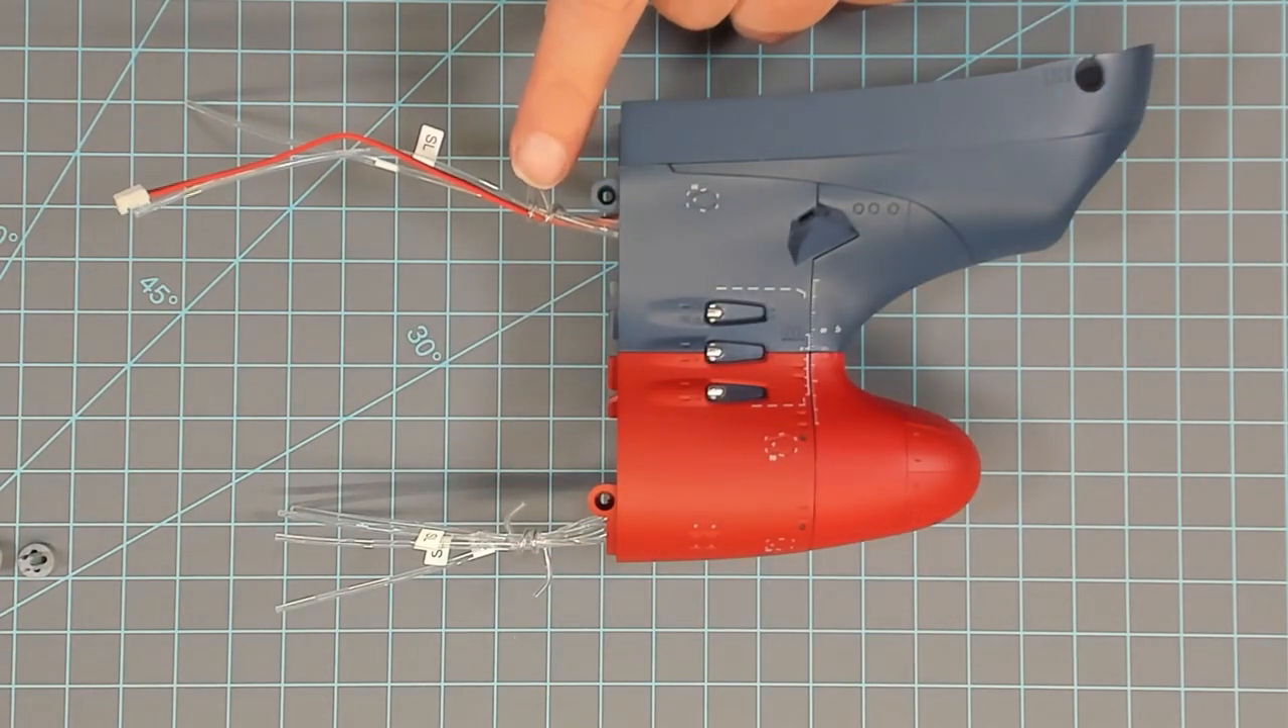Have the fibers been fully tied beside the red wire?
Yes.